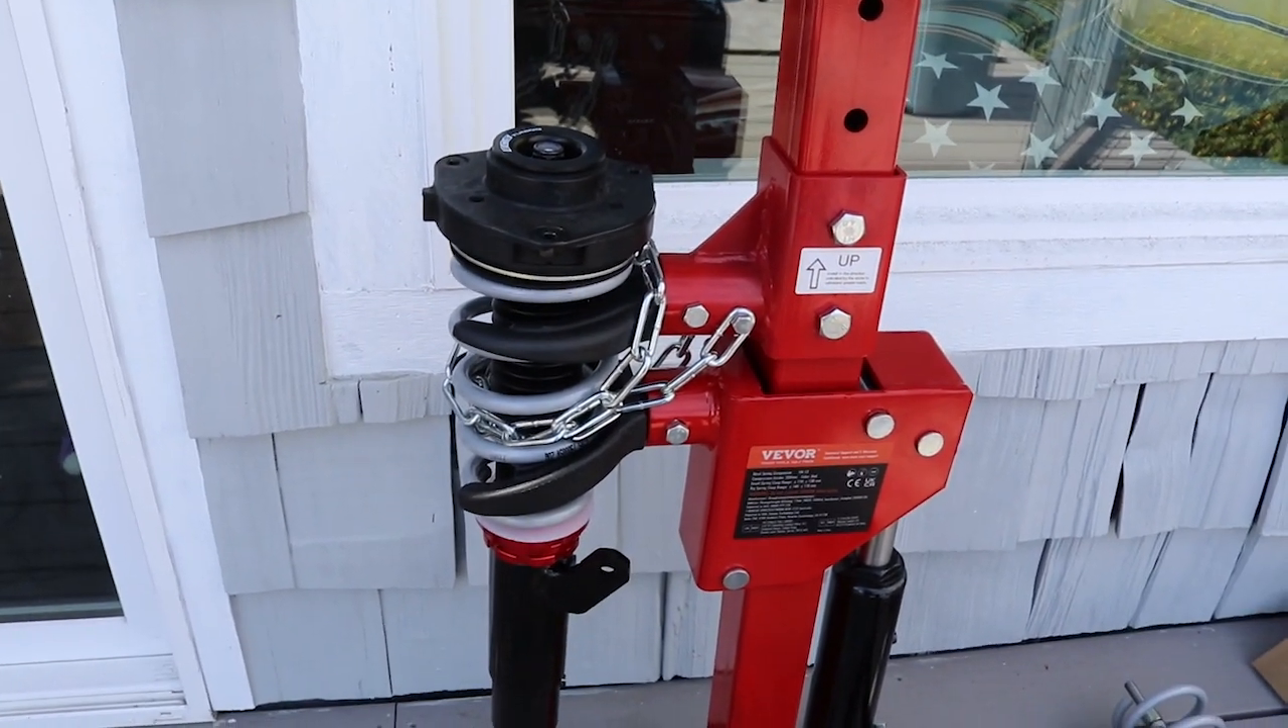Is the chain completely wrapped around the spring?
Yes.